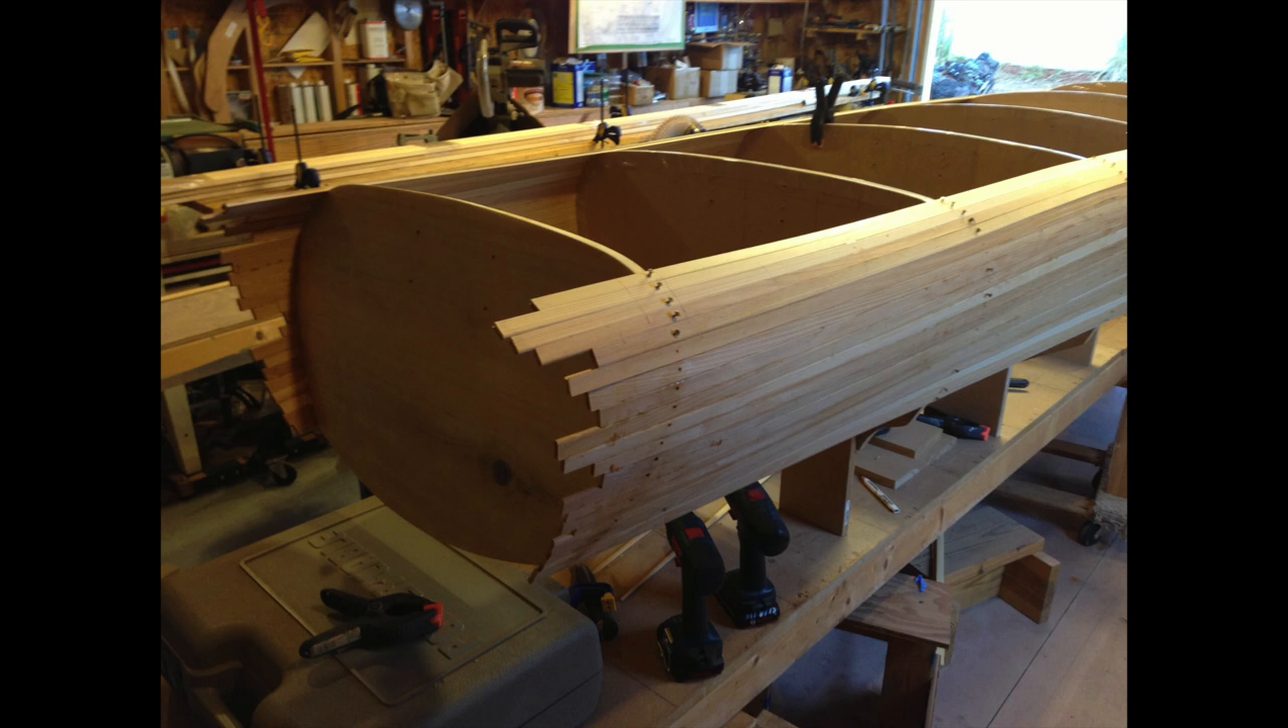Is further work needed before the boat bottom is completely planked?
Yes.